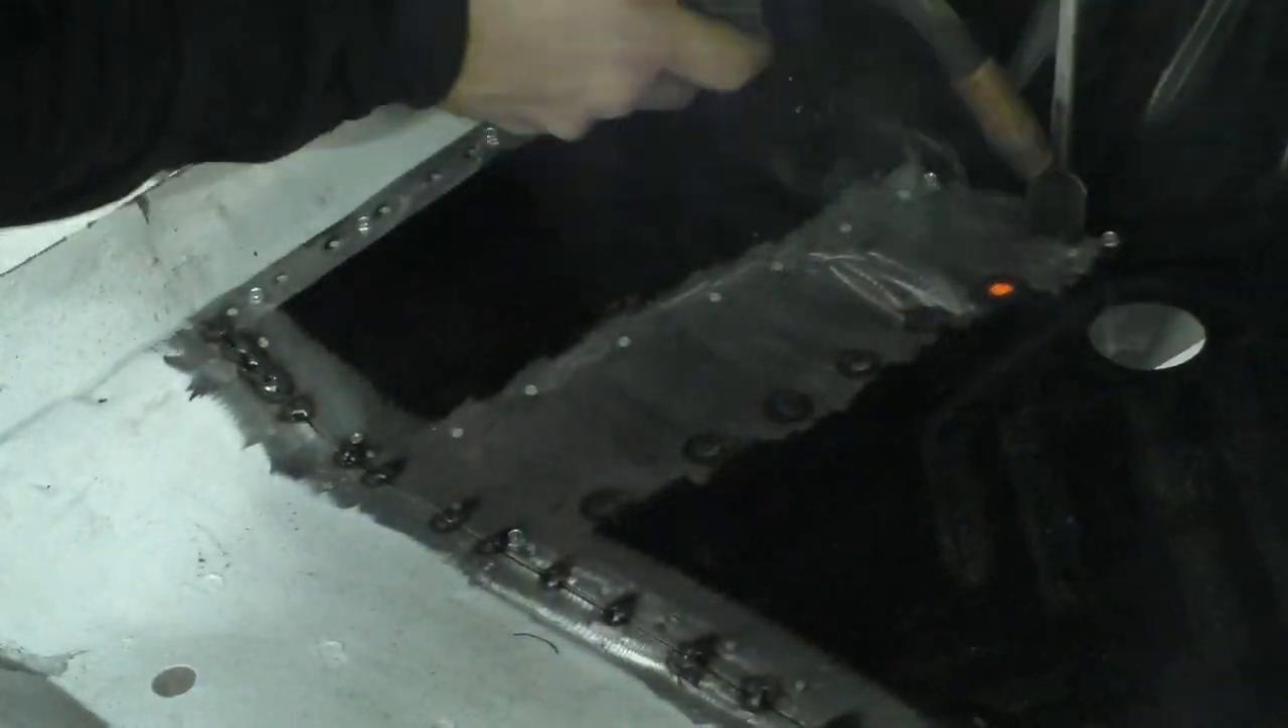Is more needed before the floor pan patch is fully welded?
Yes.